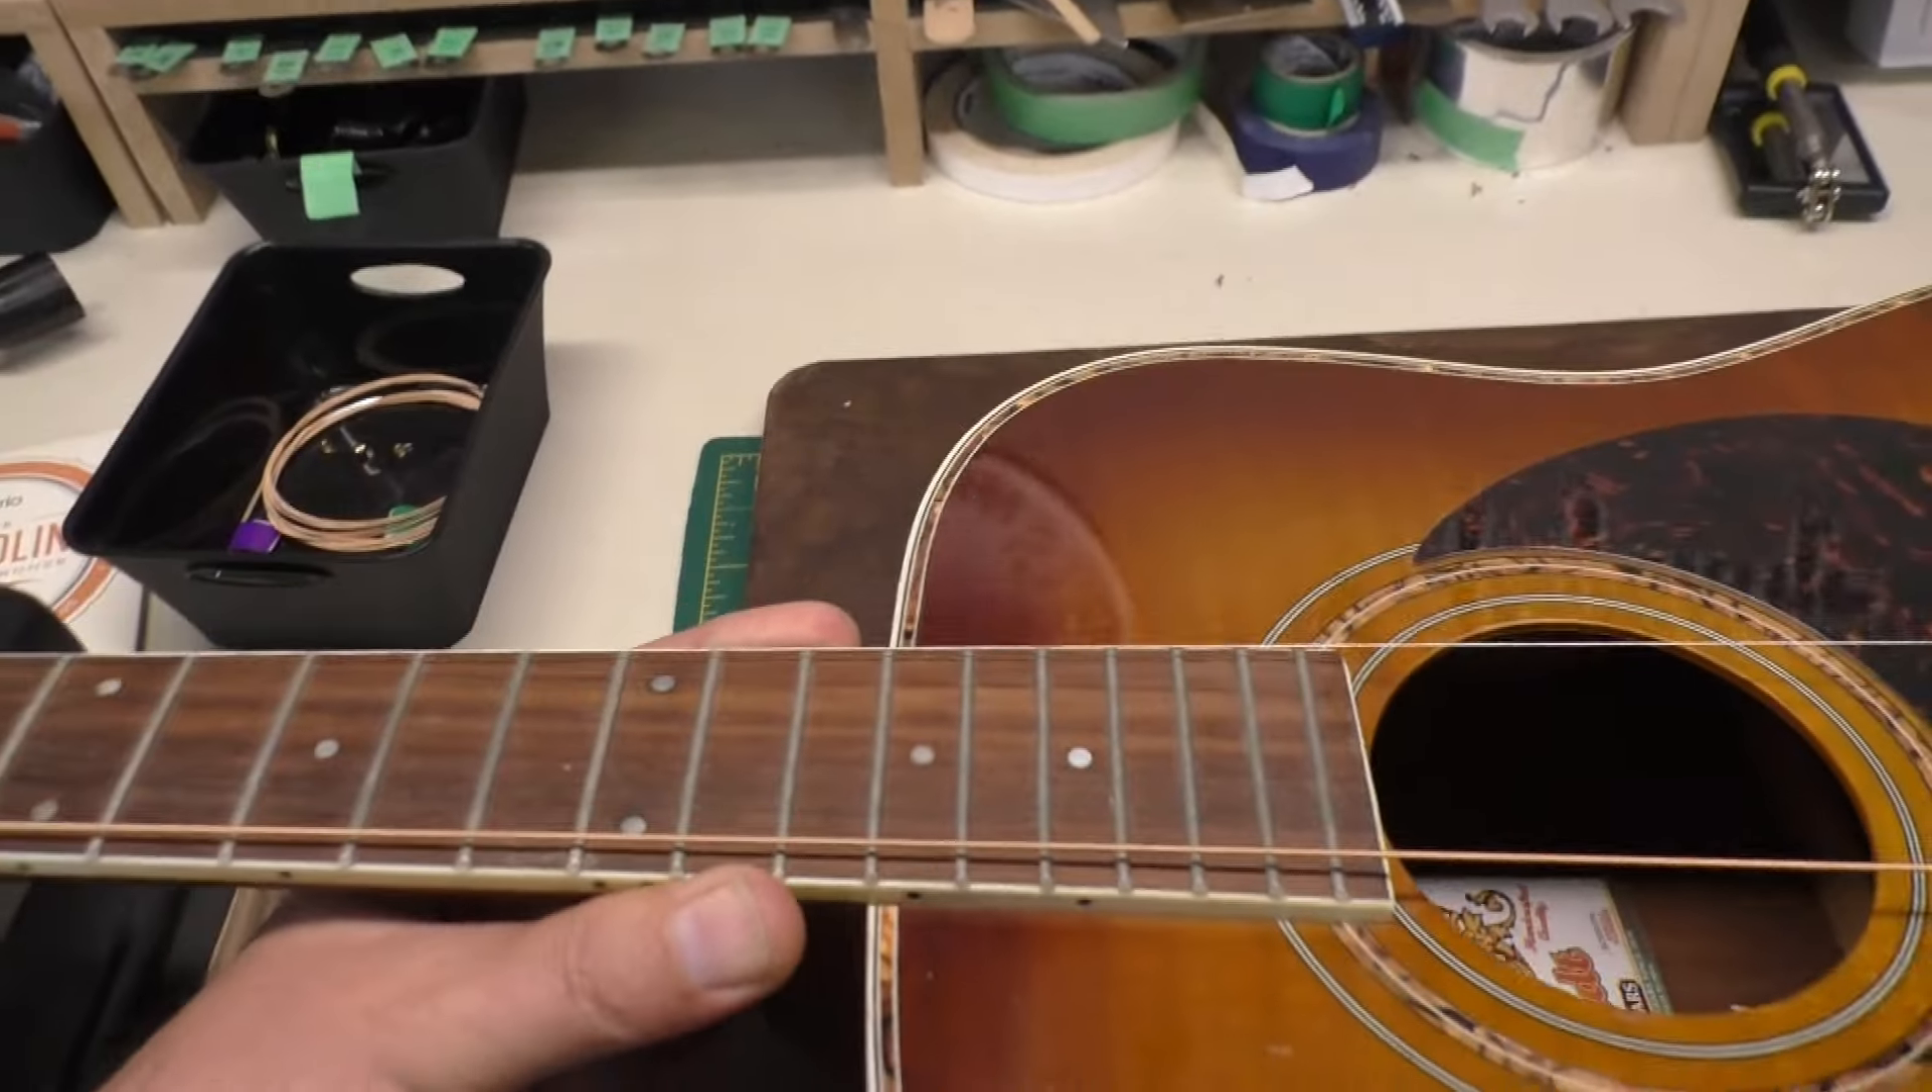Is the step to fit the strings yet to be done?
Yes.